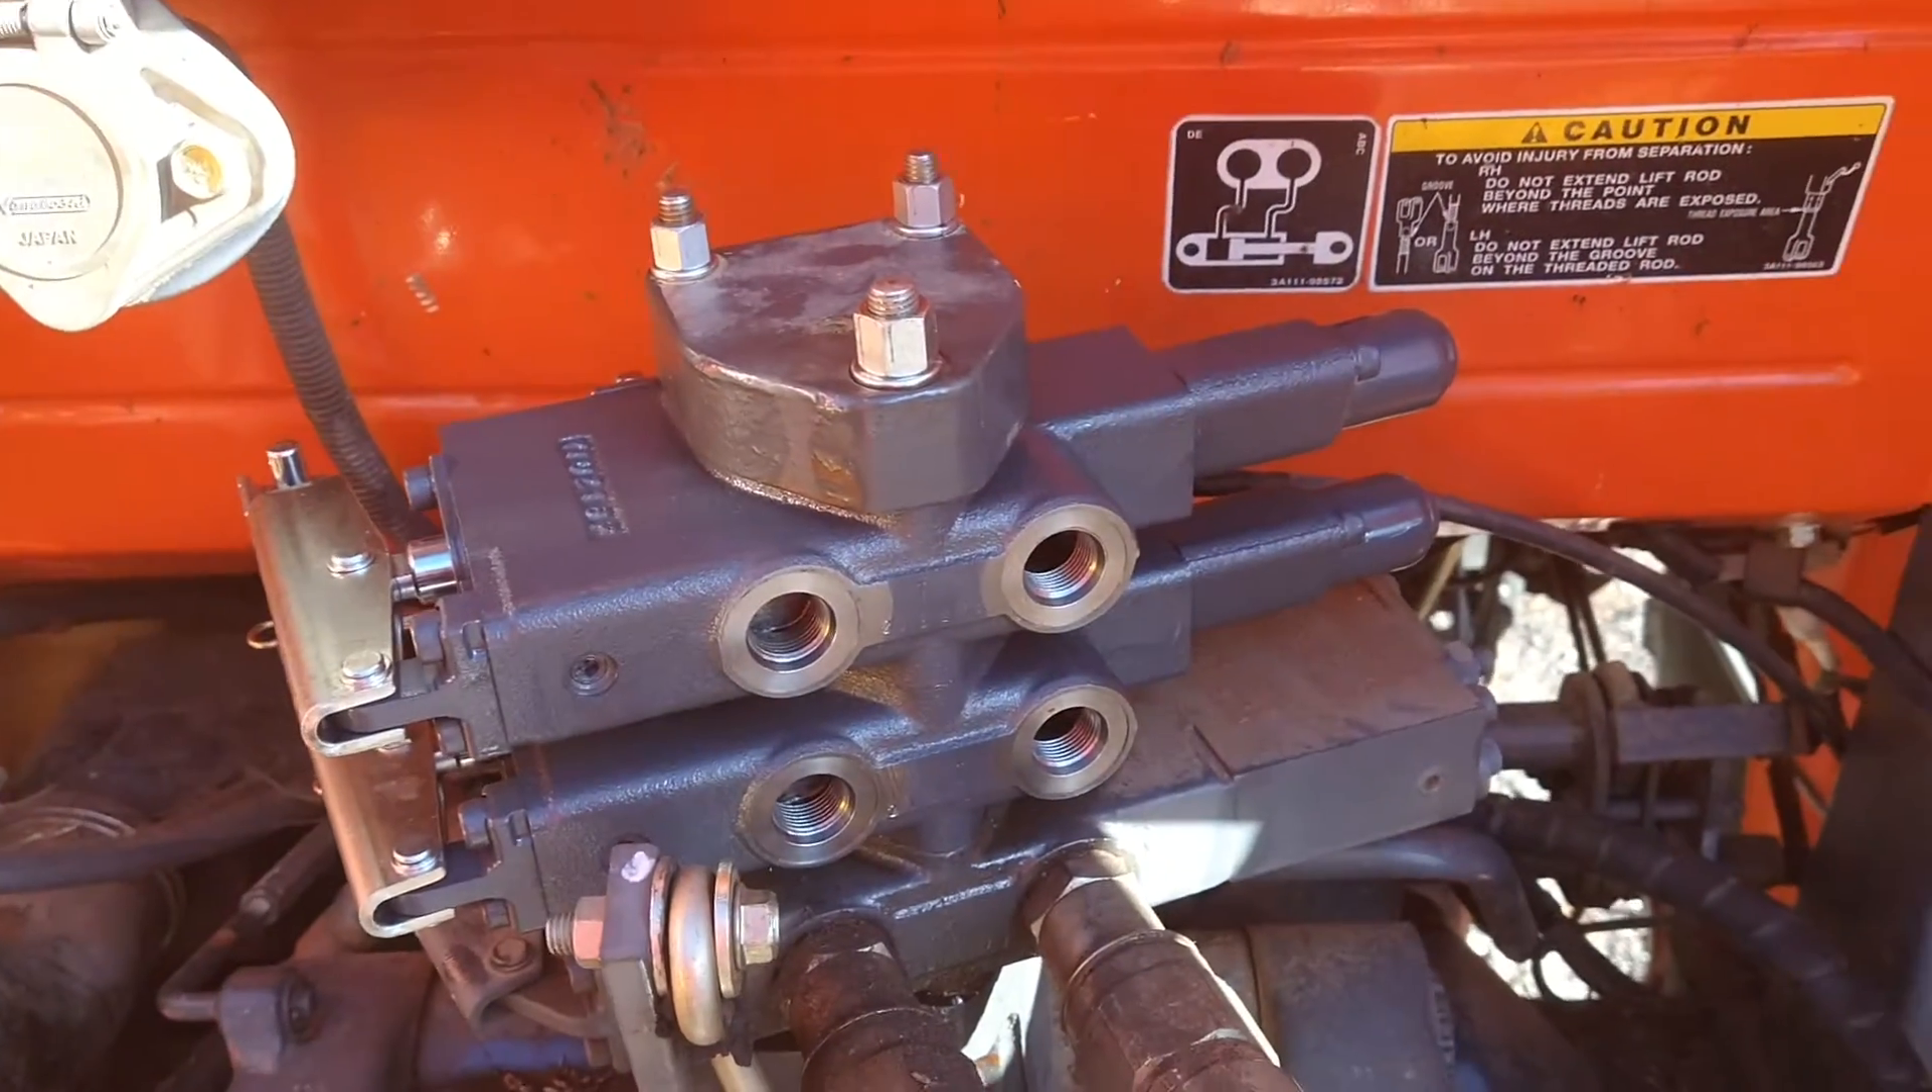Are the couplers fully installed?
No.